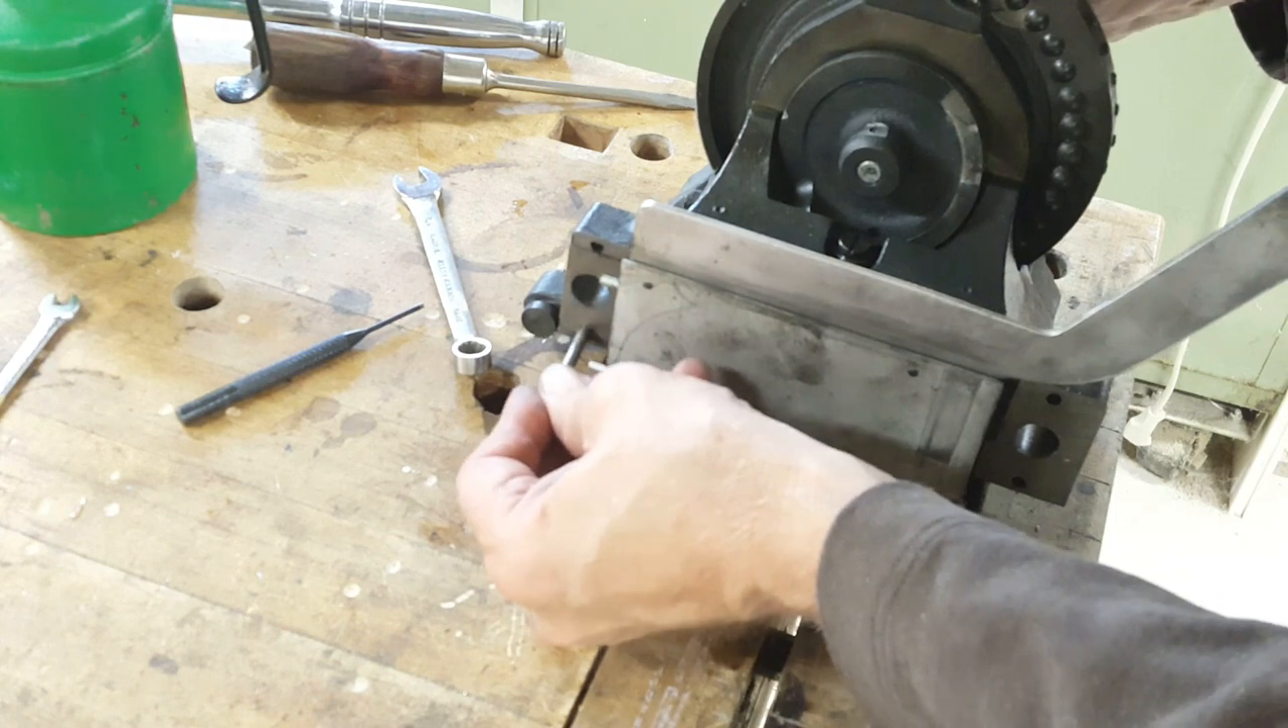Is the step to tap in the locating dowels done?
No.